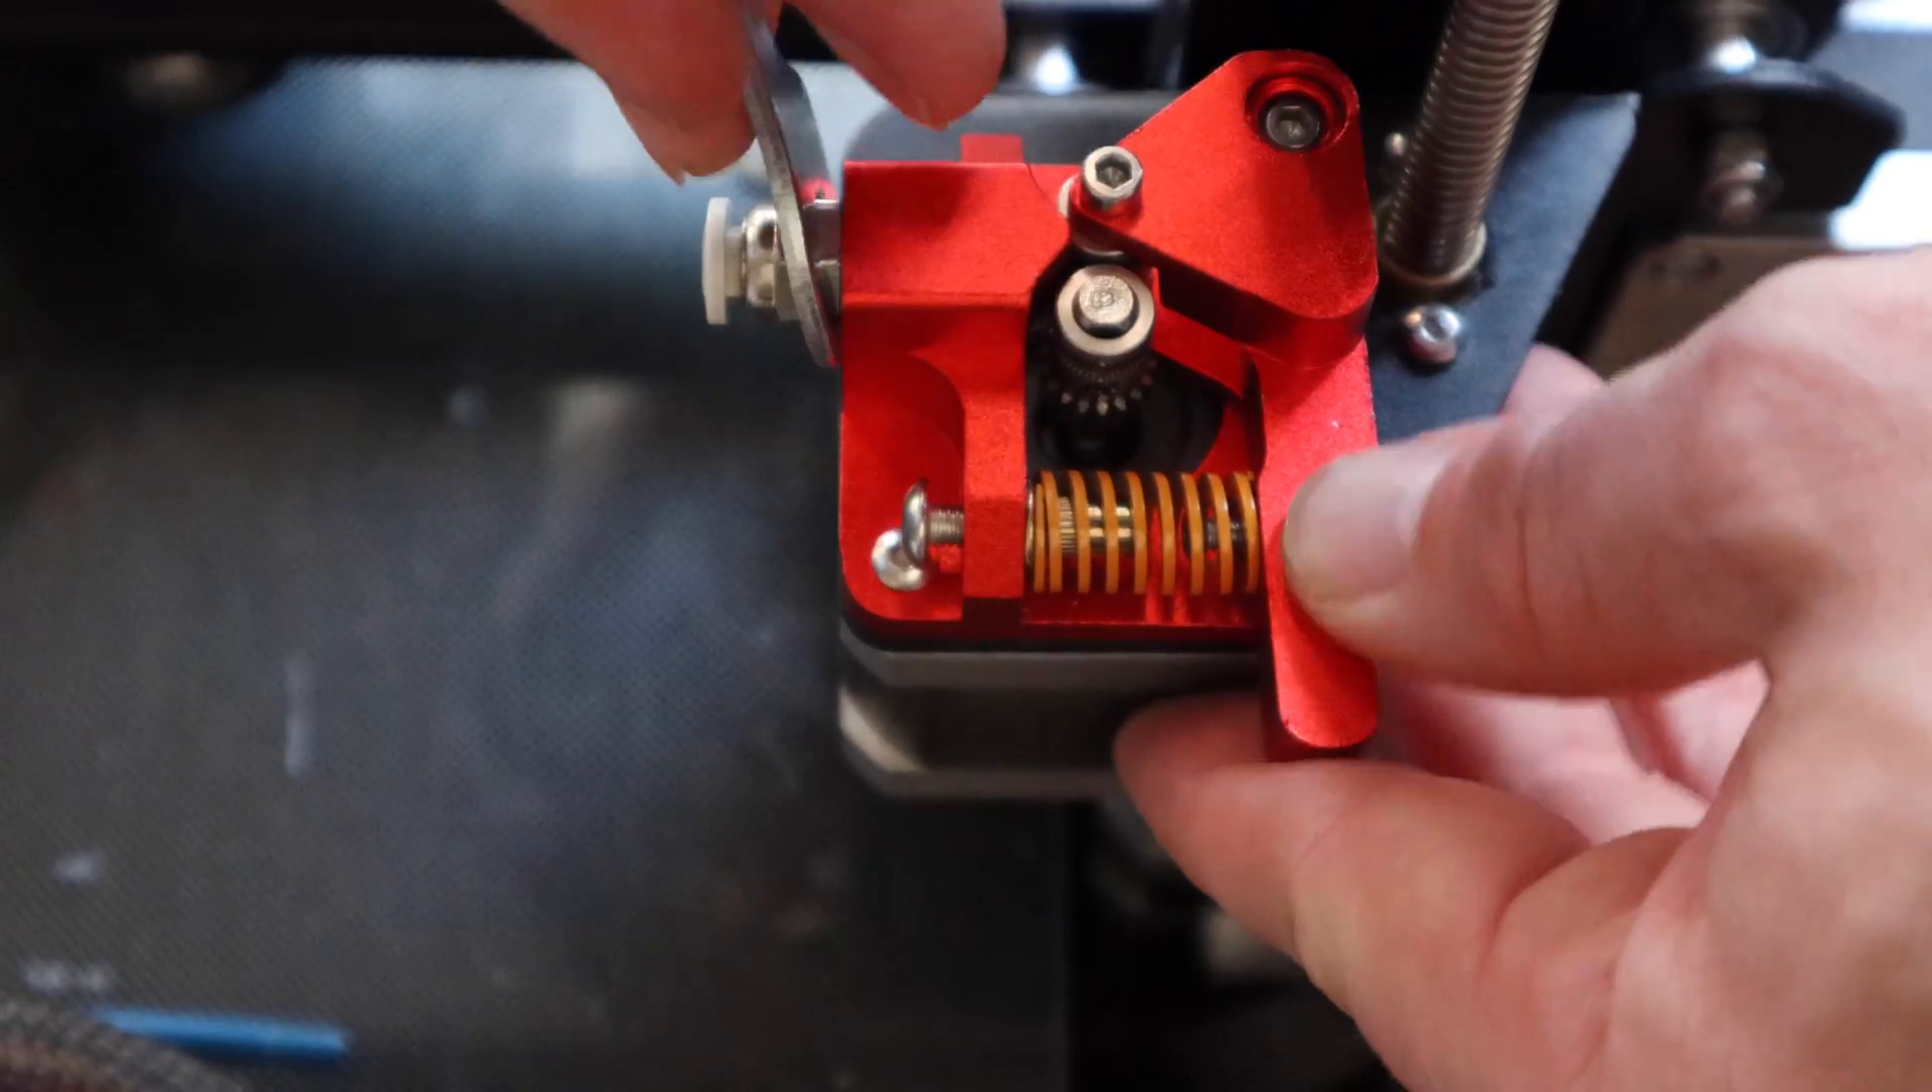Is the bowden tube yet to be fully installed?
Yes.